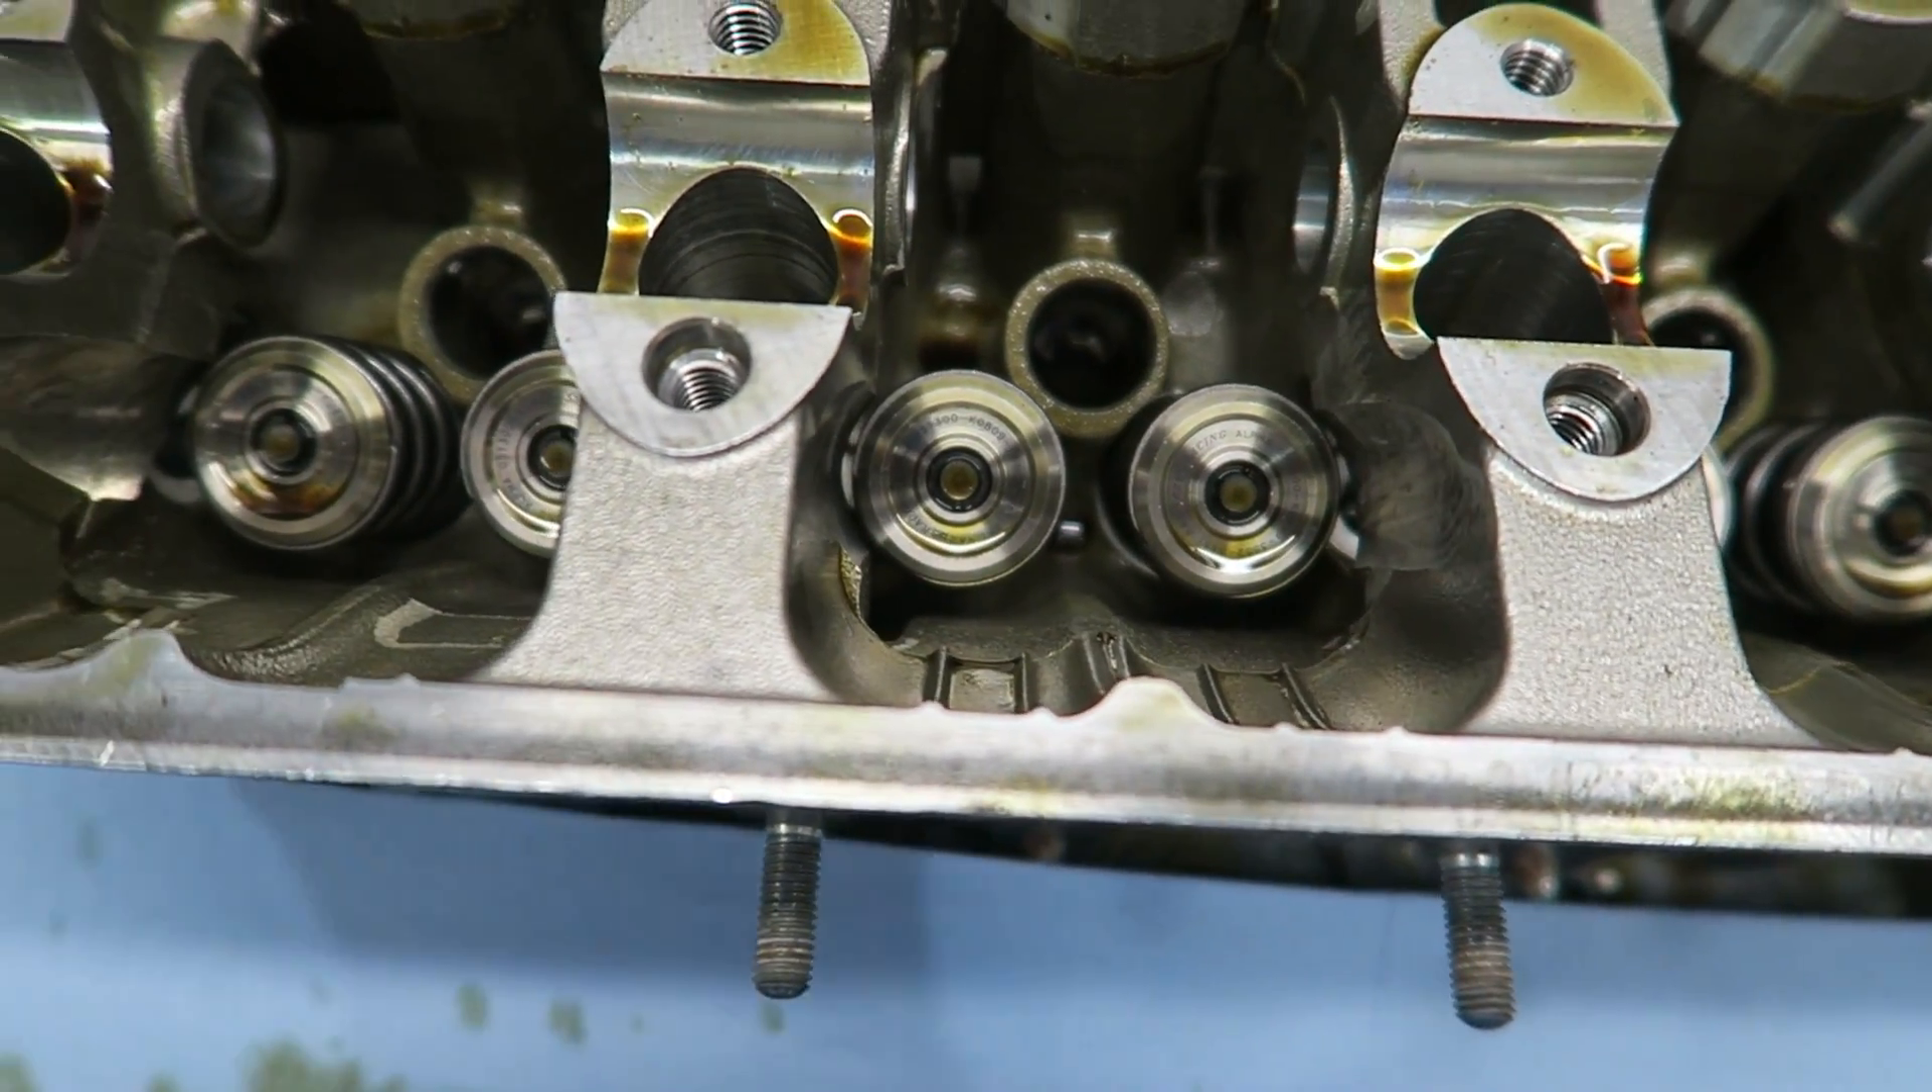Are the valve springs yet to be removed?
Yes.